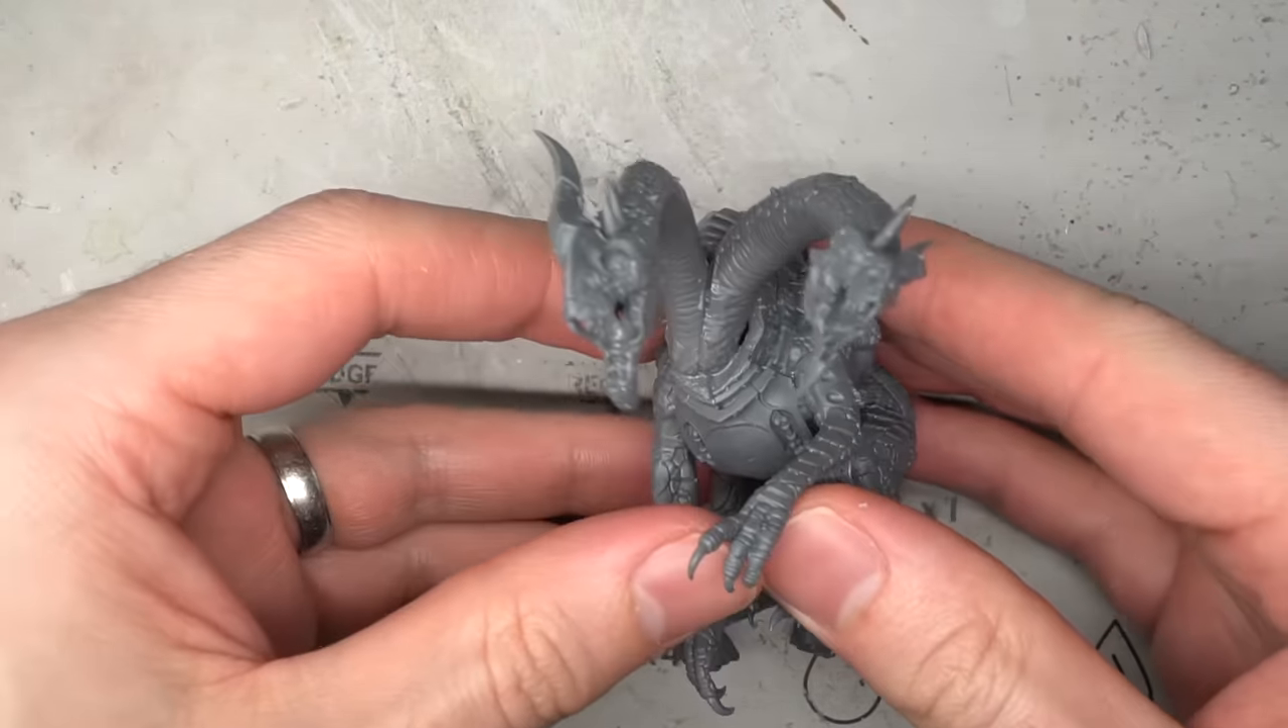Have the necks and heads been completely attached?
Yes.